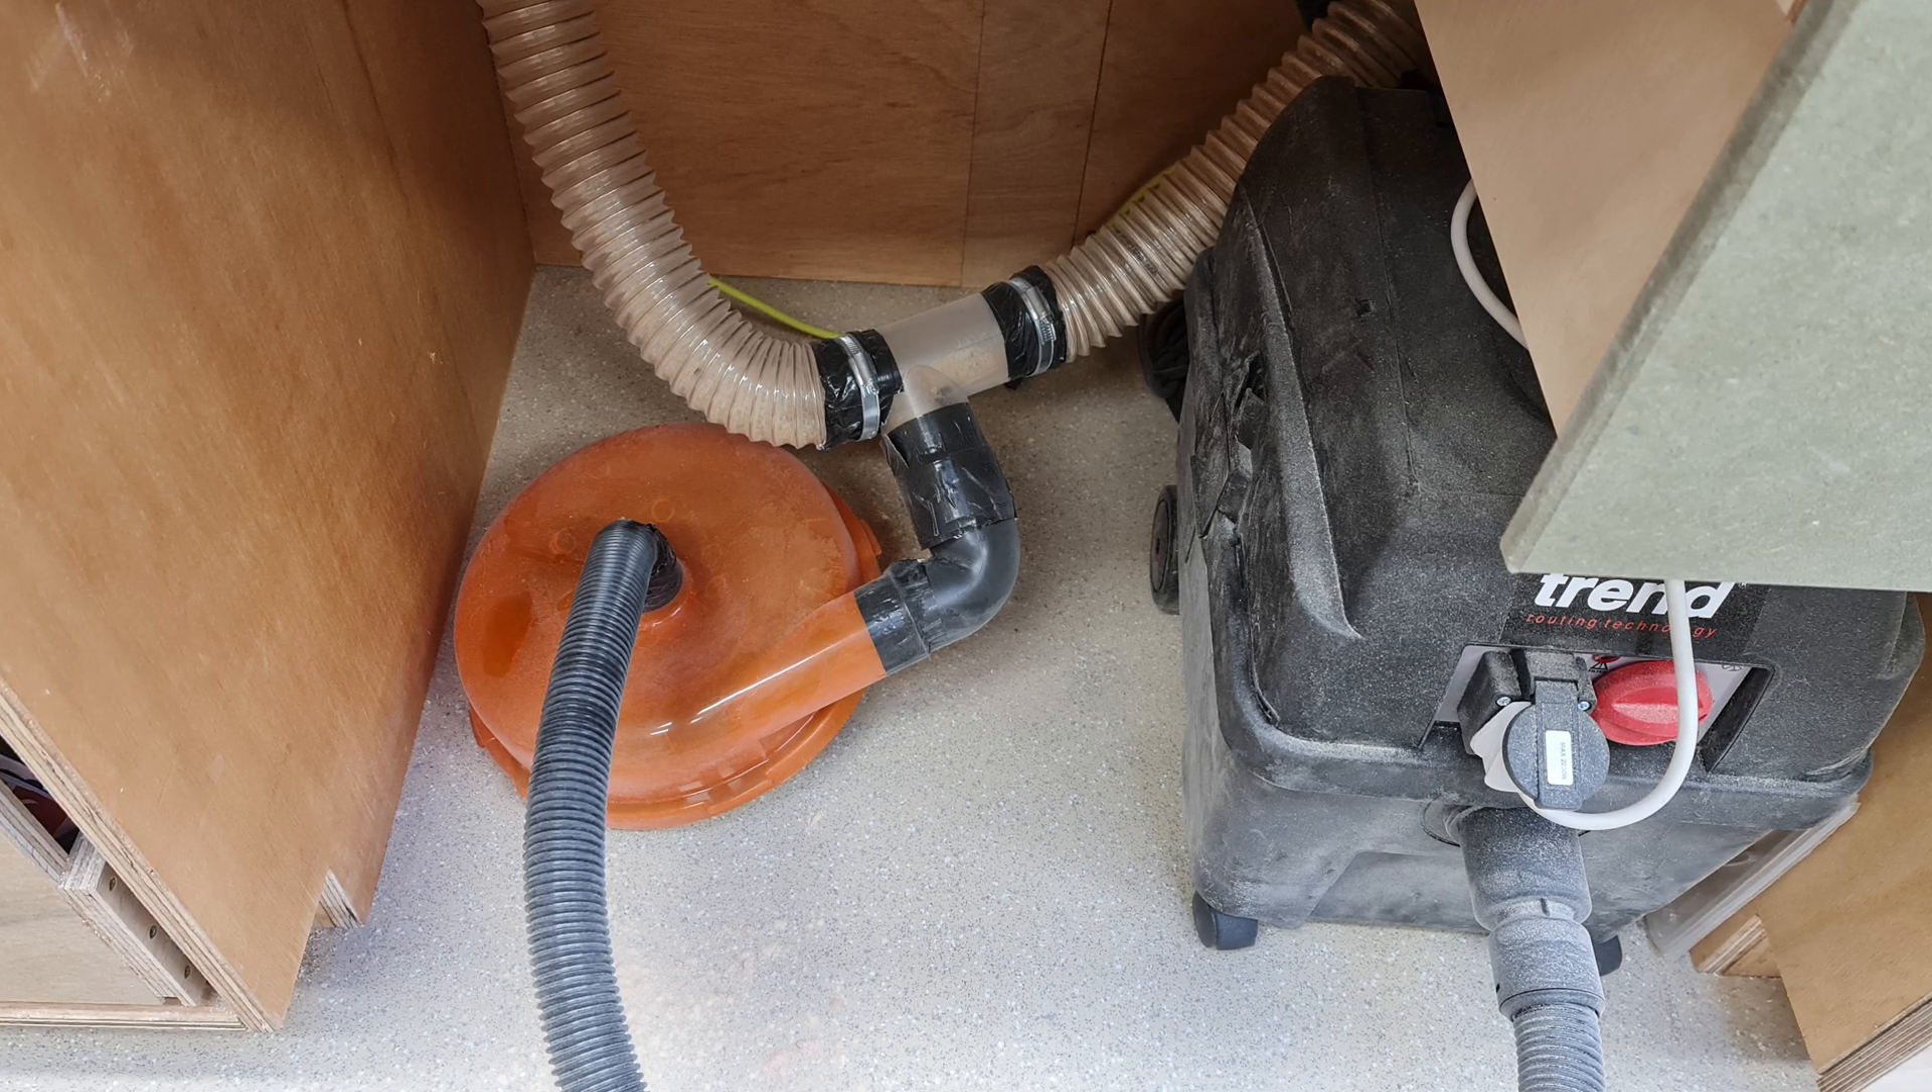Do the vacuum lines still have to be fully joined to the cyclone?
No.